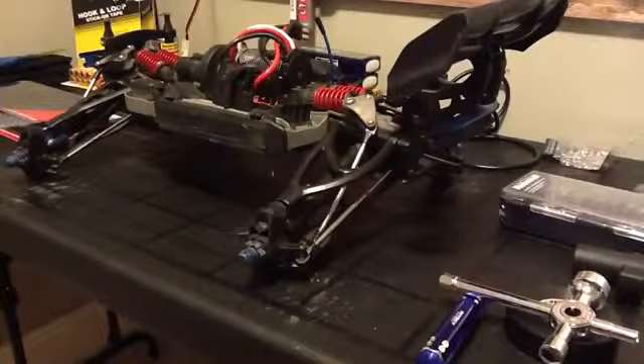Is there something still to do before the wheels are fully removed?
No.